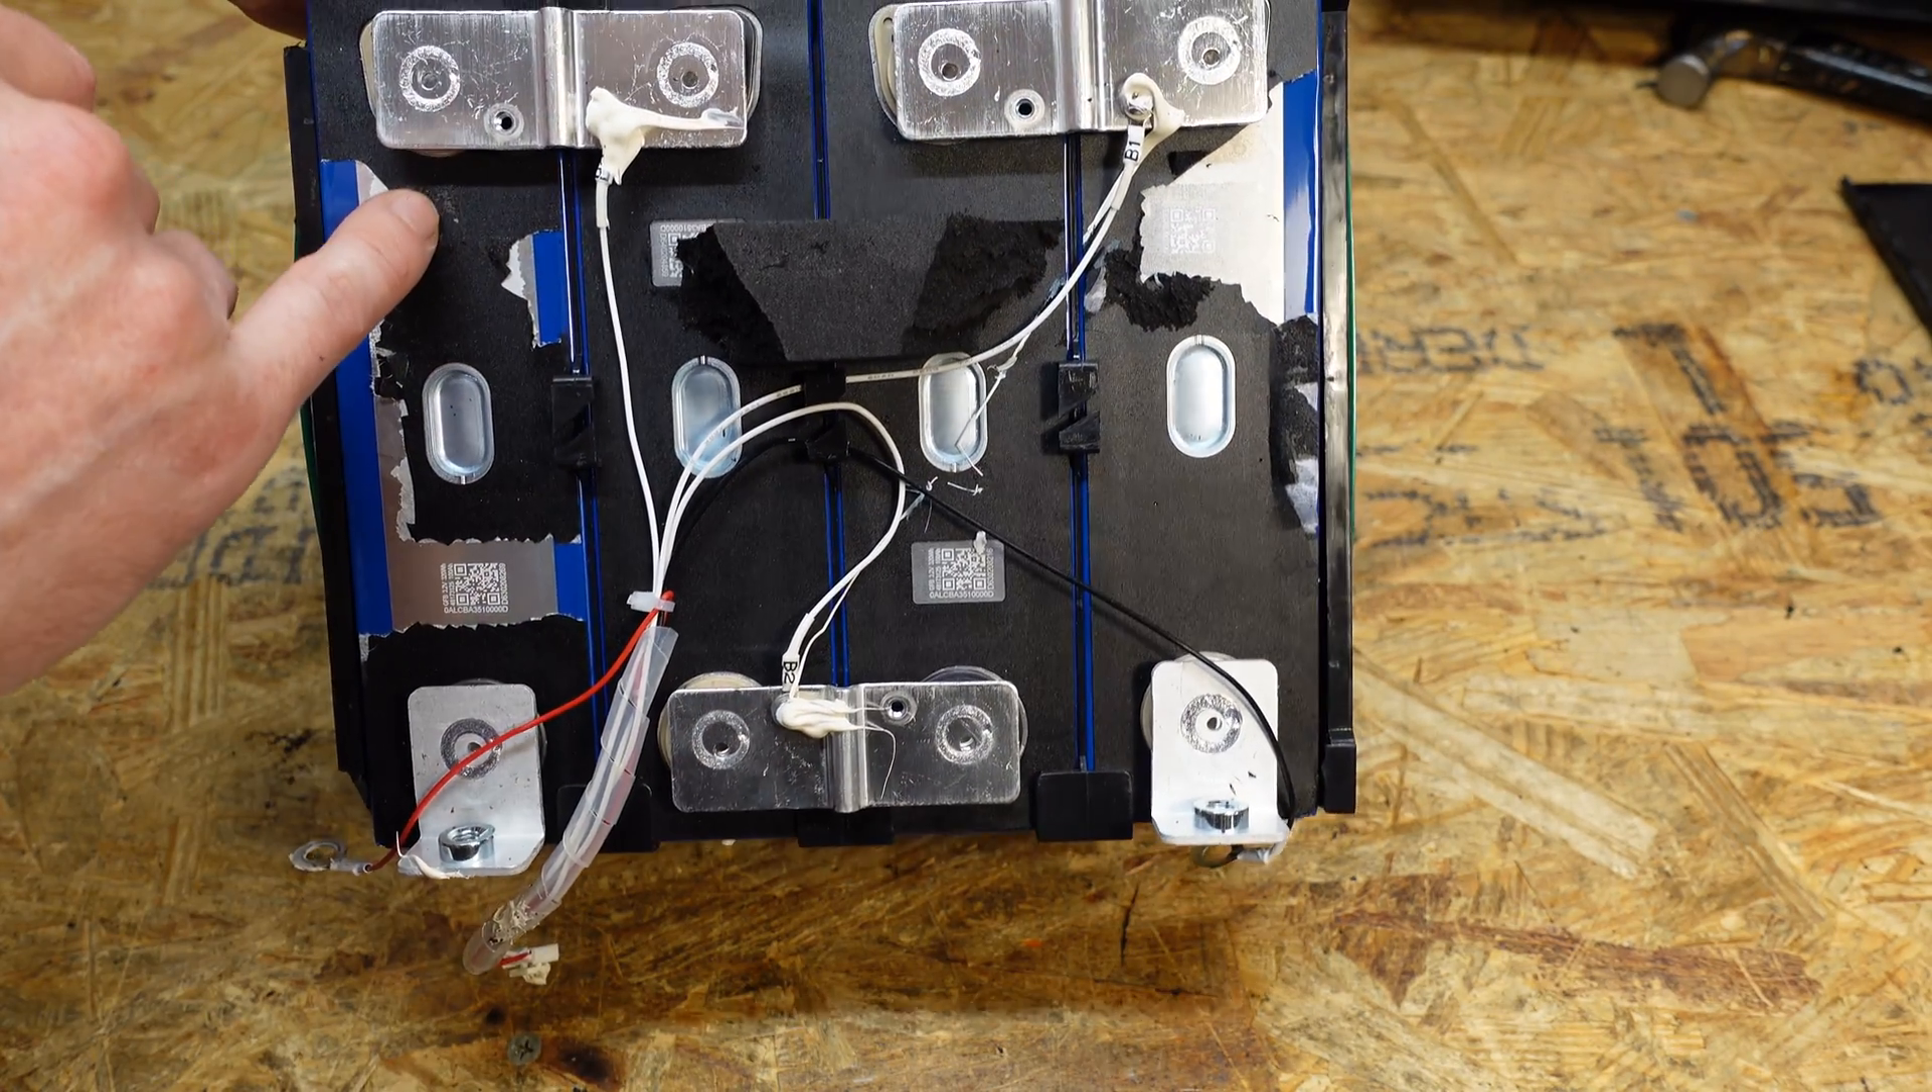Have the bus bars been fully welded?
Yes.